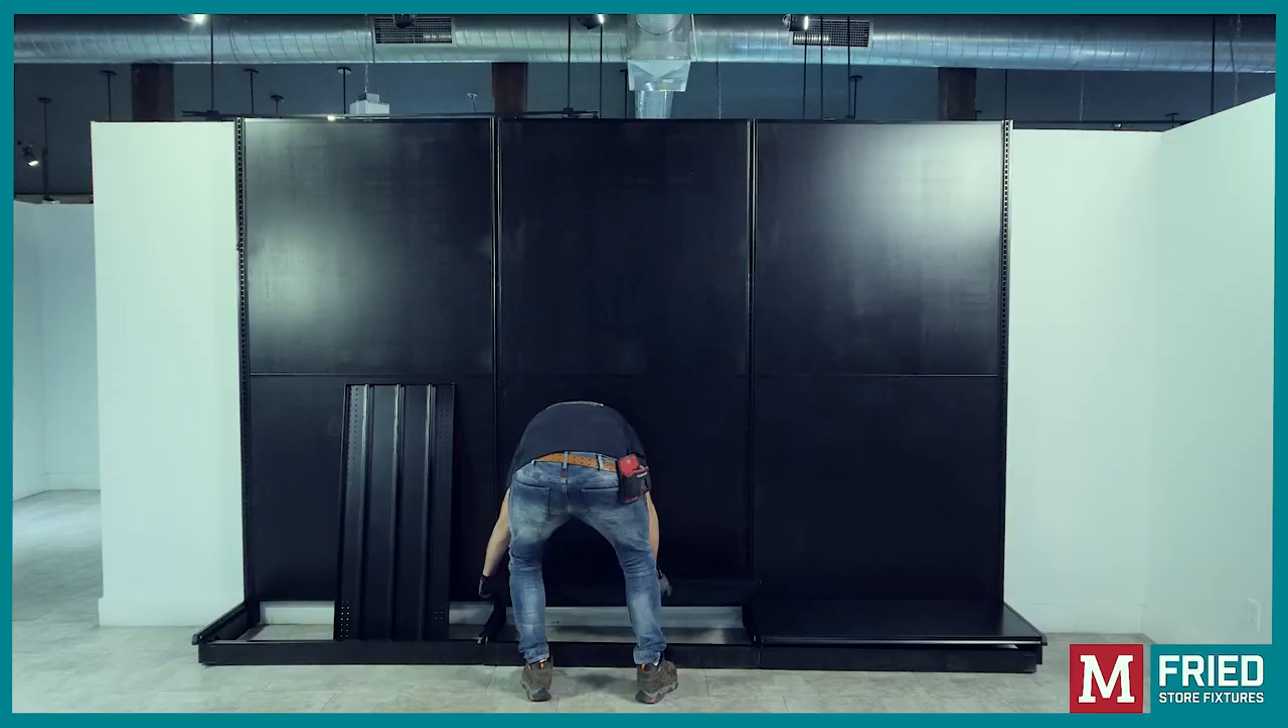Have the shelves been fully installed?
No.